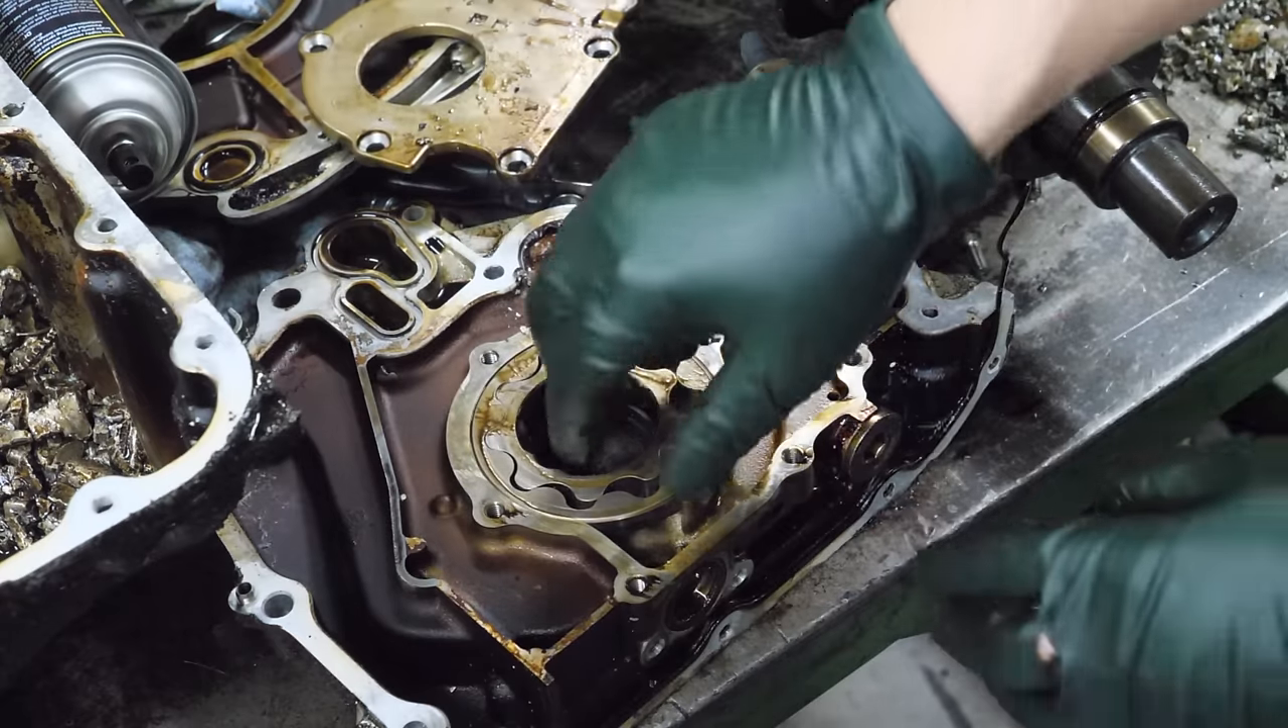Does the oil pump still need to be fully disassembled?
Yes.